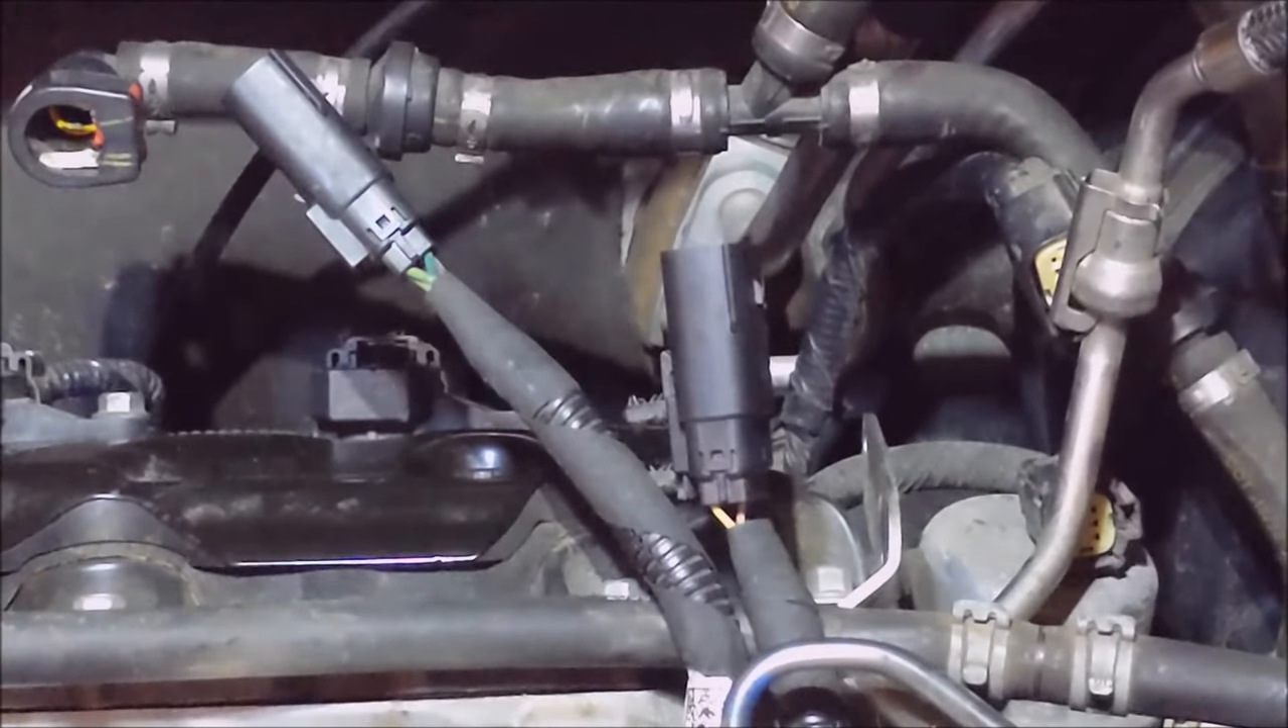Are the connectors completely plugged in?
No.